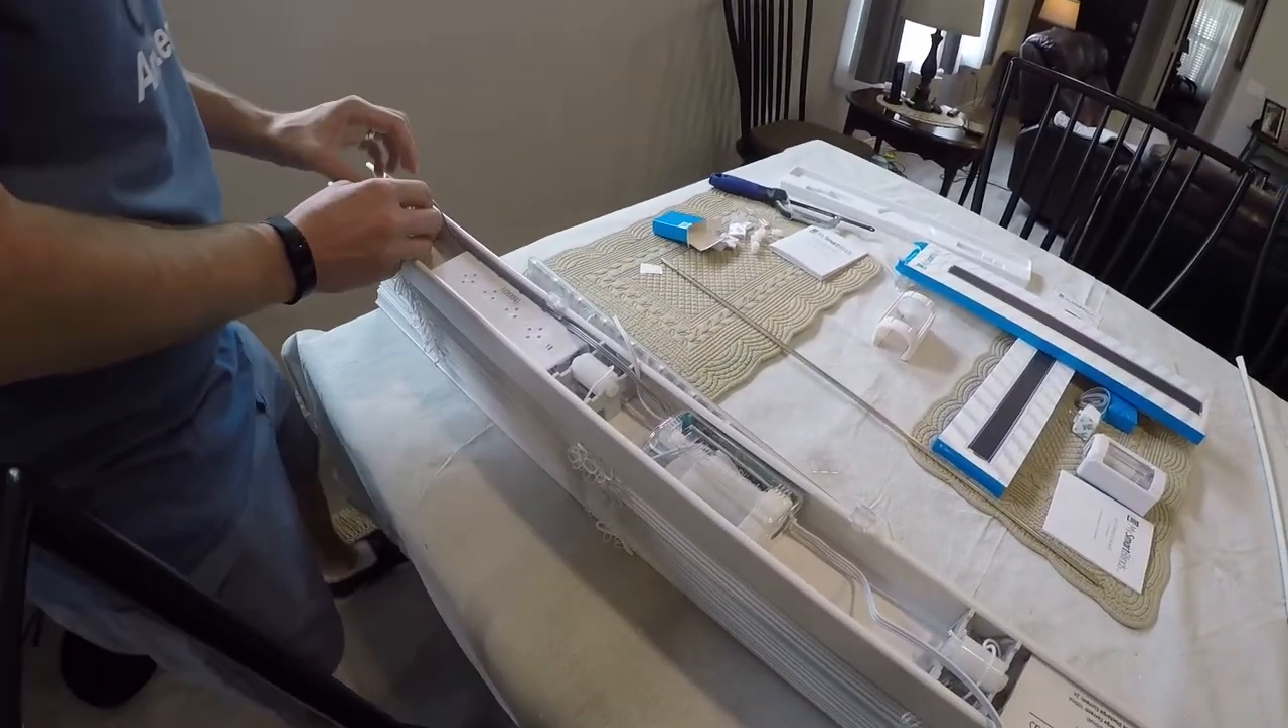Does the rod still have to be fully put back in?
Yes.